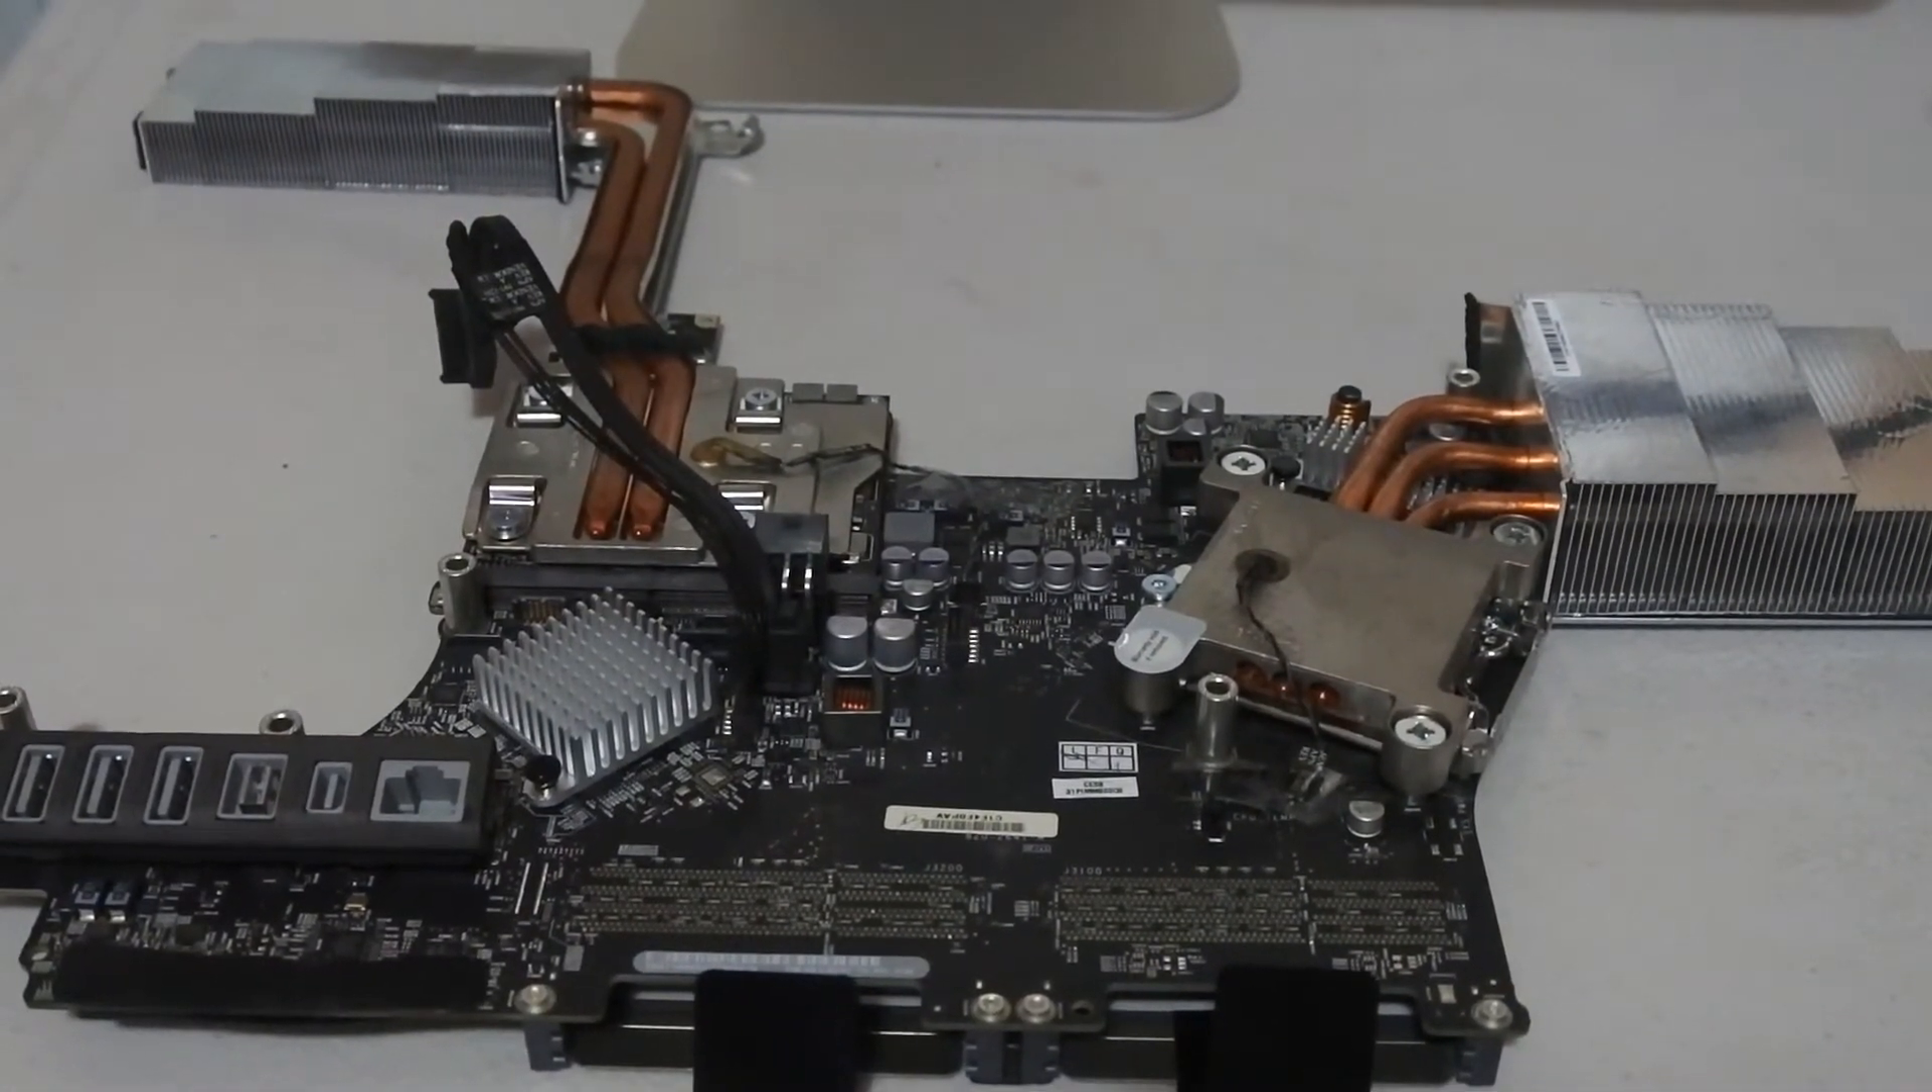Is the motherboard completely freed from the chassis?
Yes.